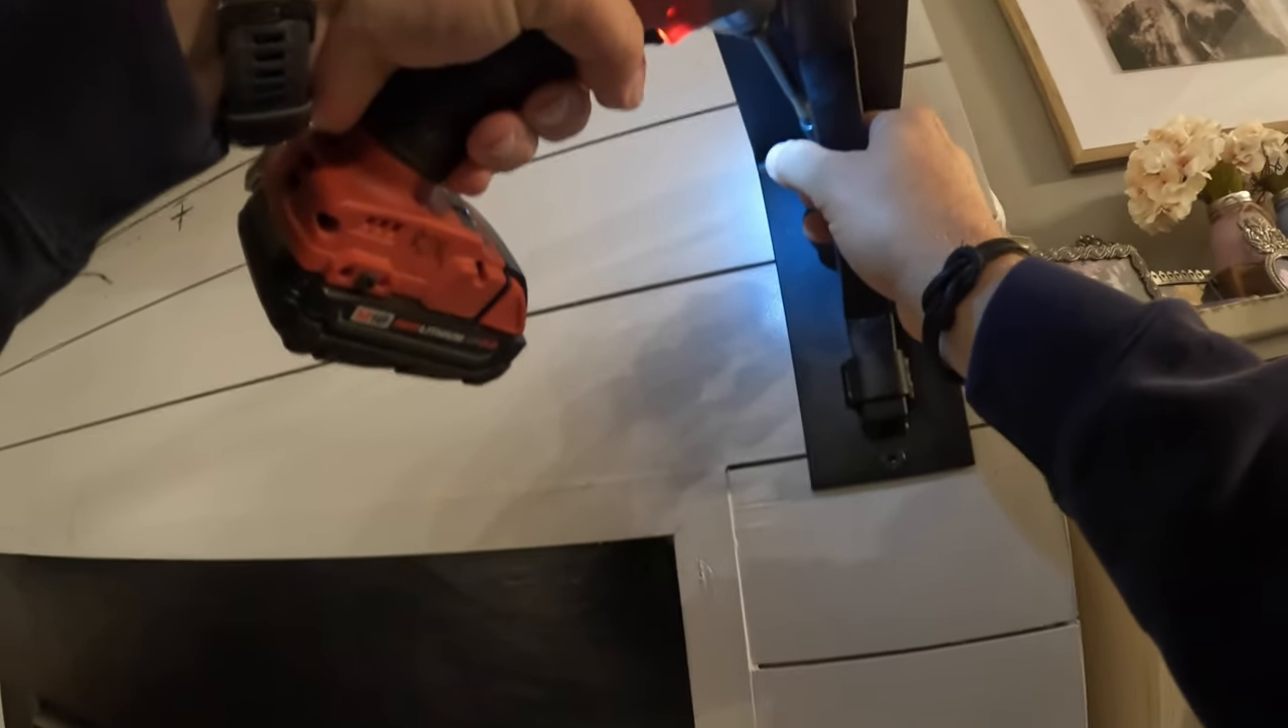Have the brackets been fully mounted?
No.